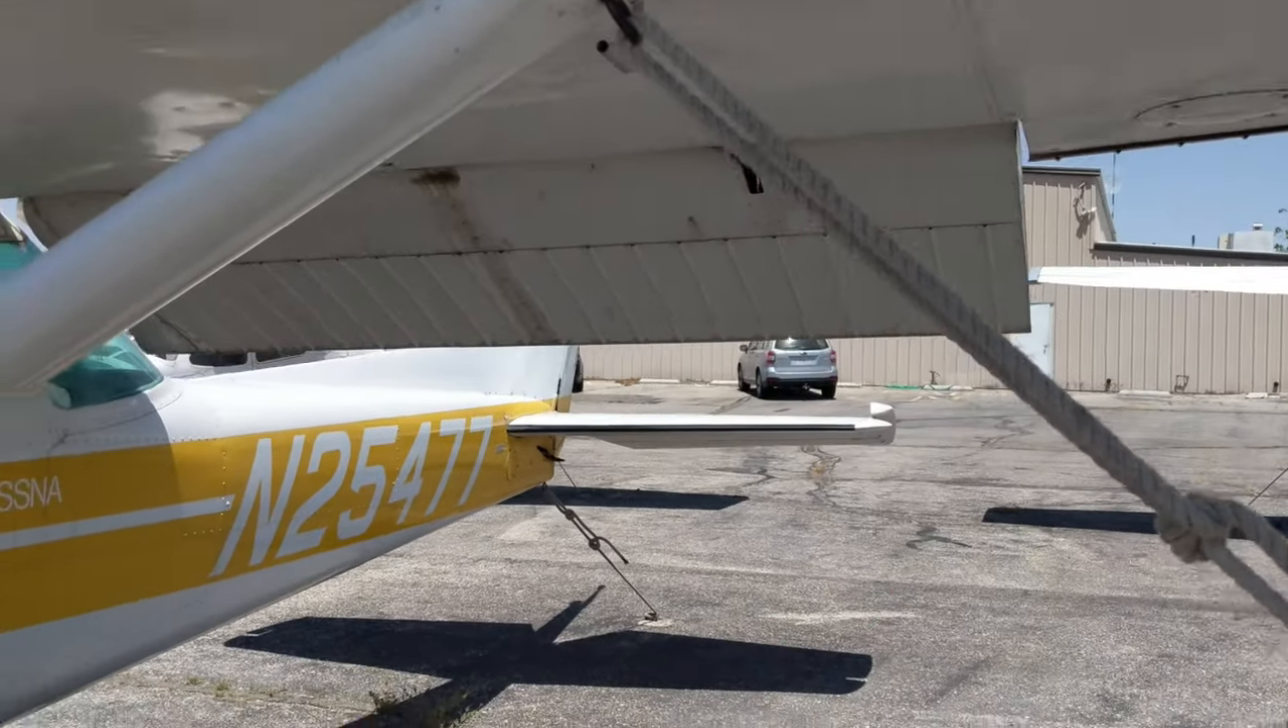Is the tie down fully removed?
No.